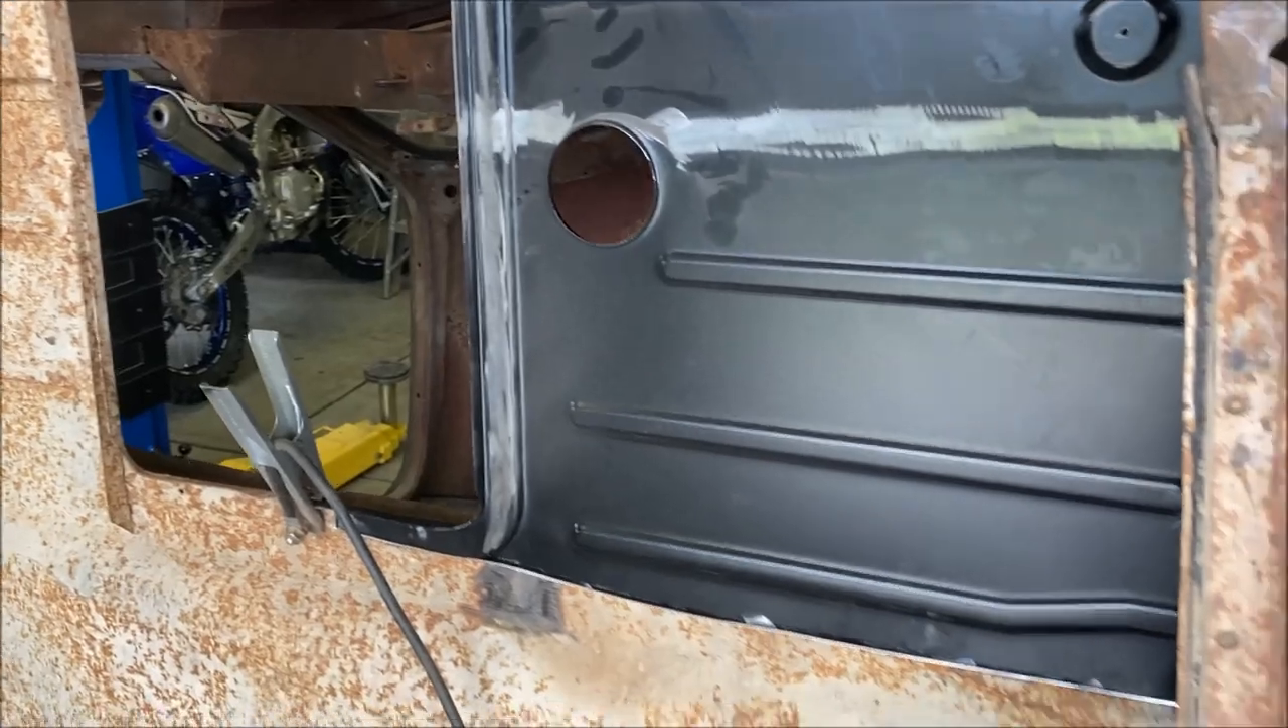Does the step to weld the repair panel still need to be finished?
Yes.